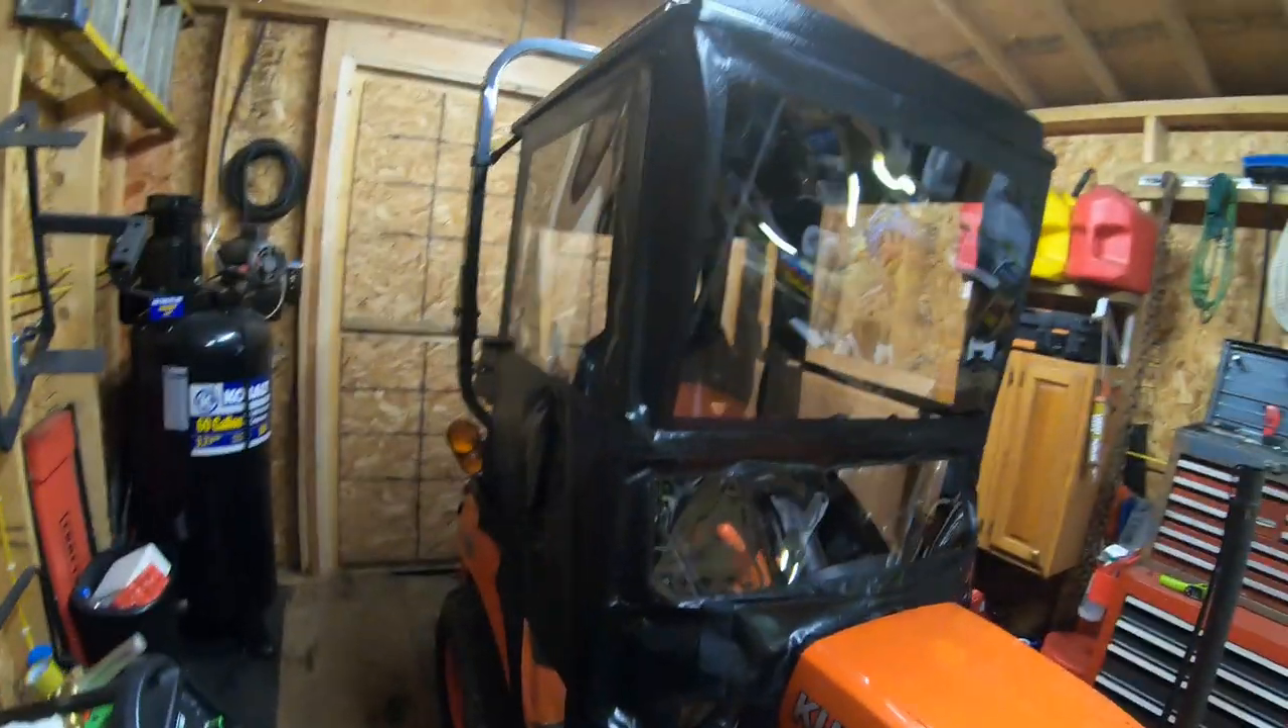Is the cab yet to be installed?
No.